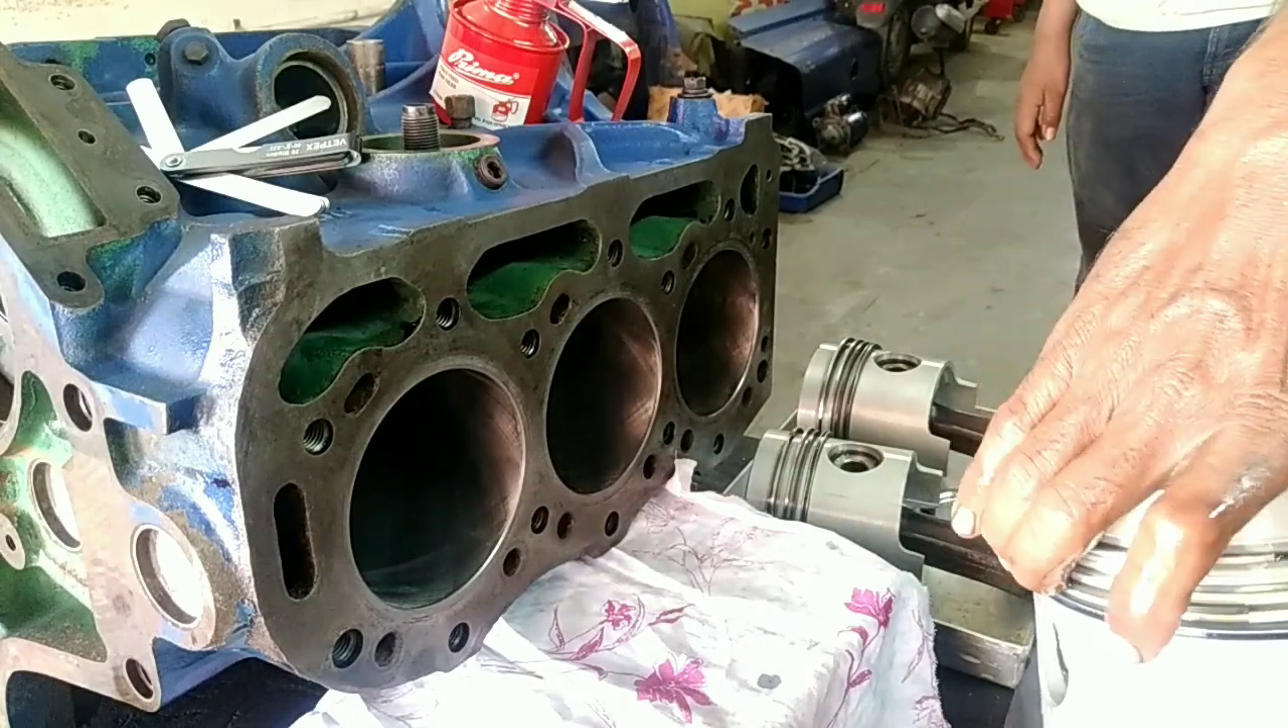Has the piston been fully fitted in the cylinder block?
No.